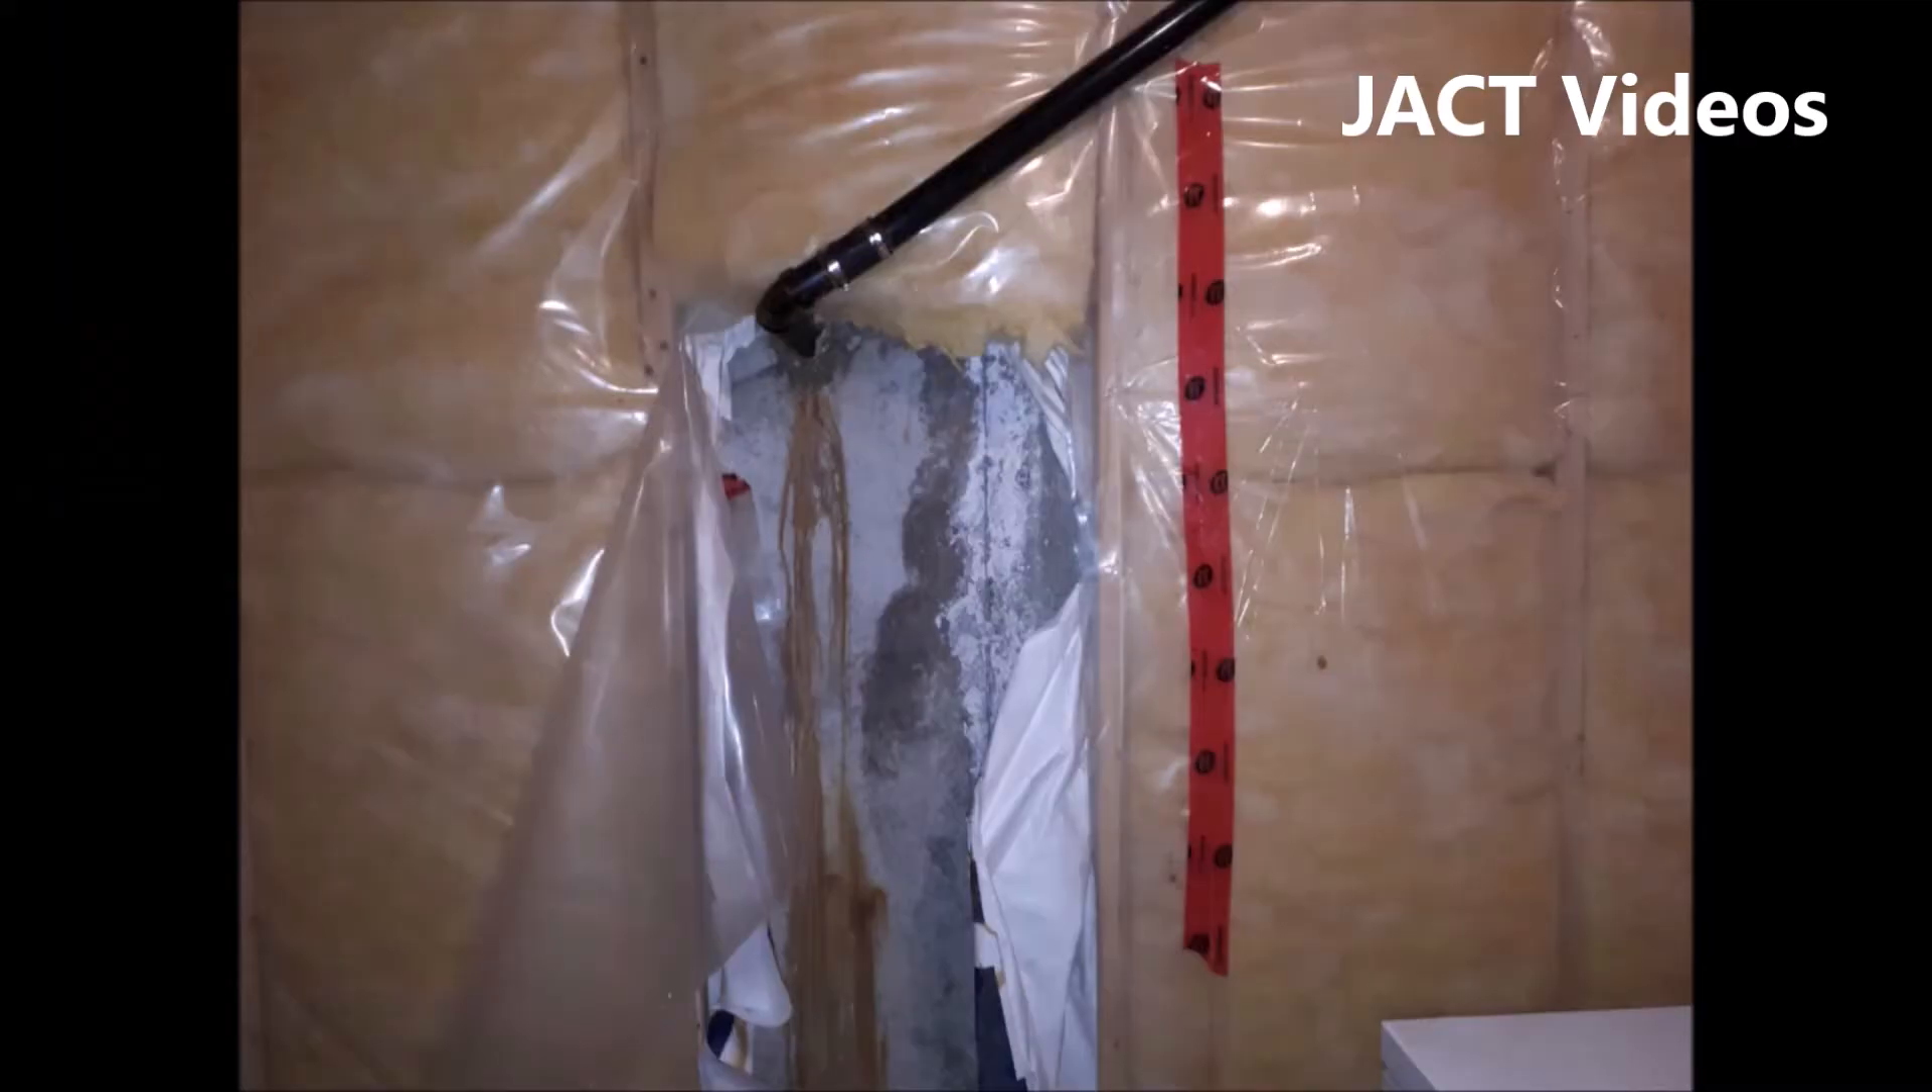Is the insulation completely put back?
No.